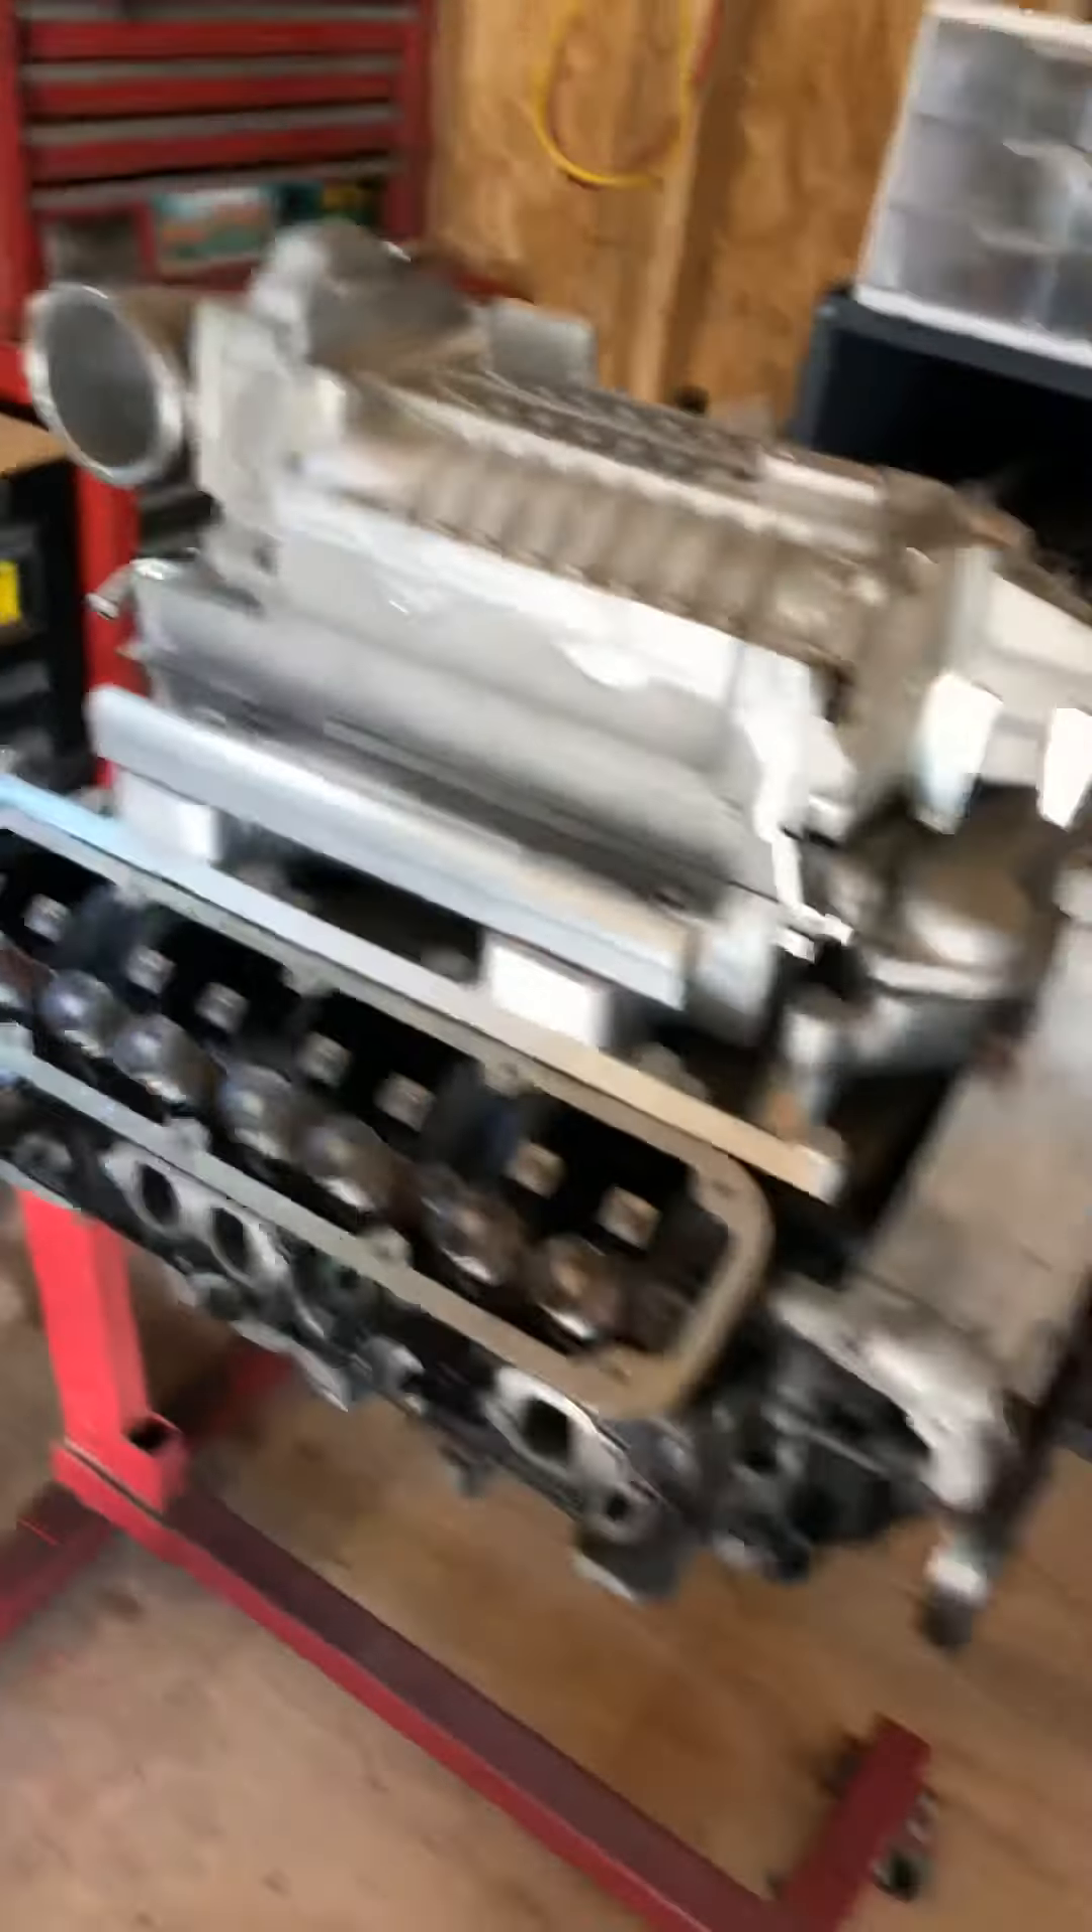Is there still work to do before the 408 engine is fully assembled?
Yes.